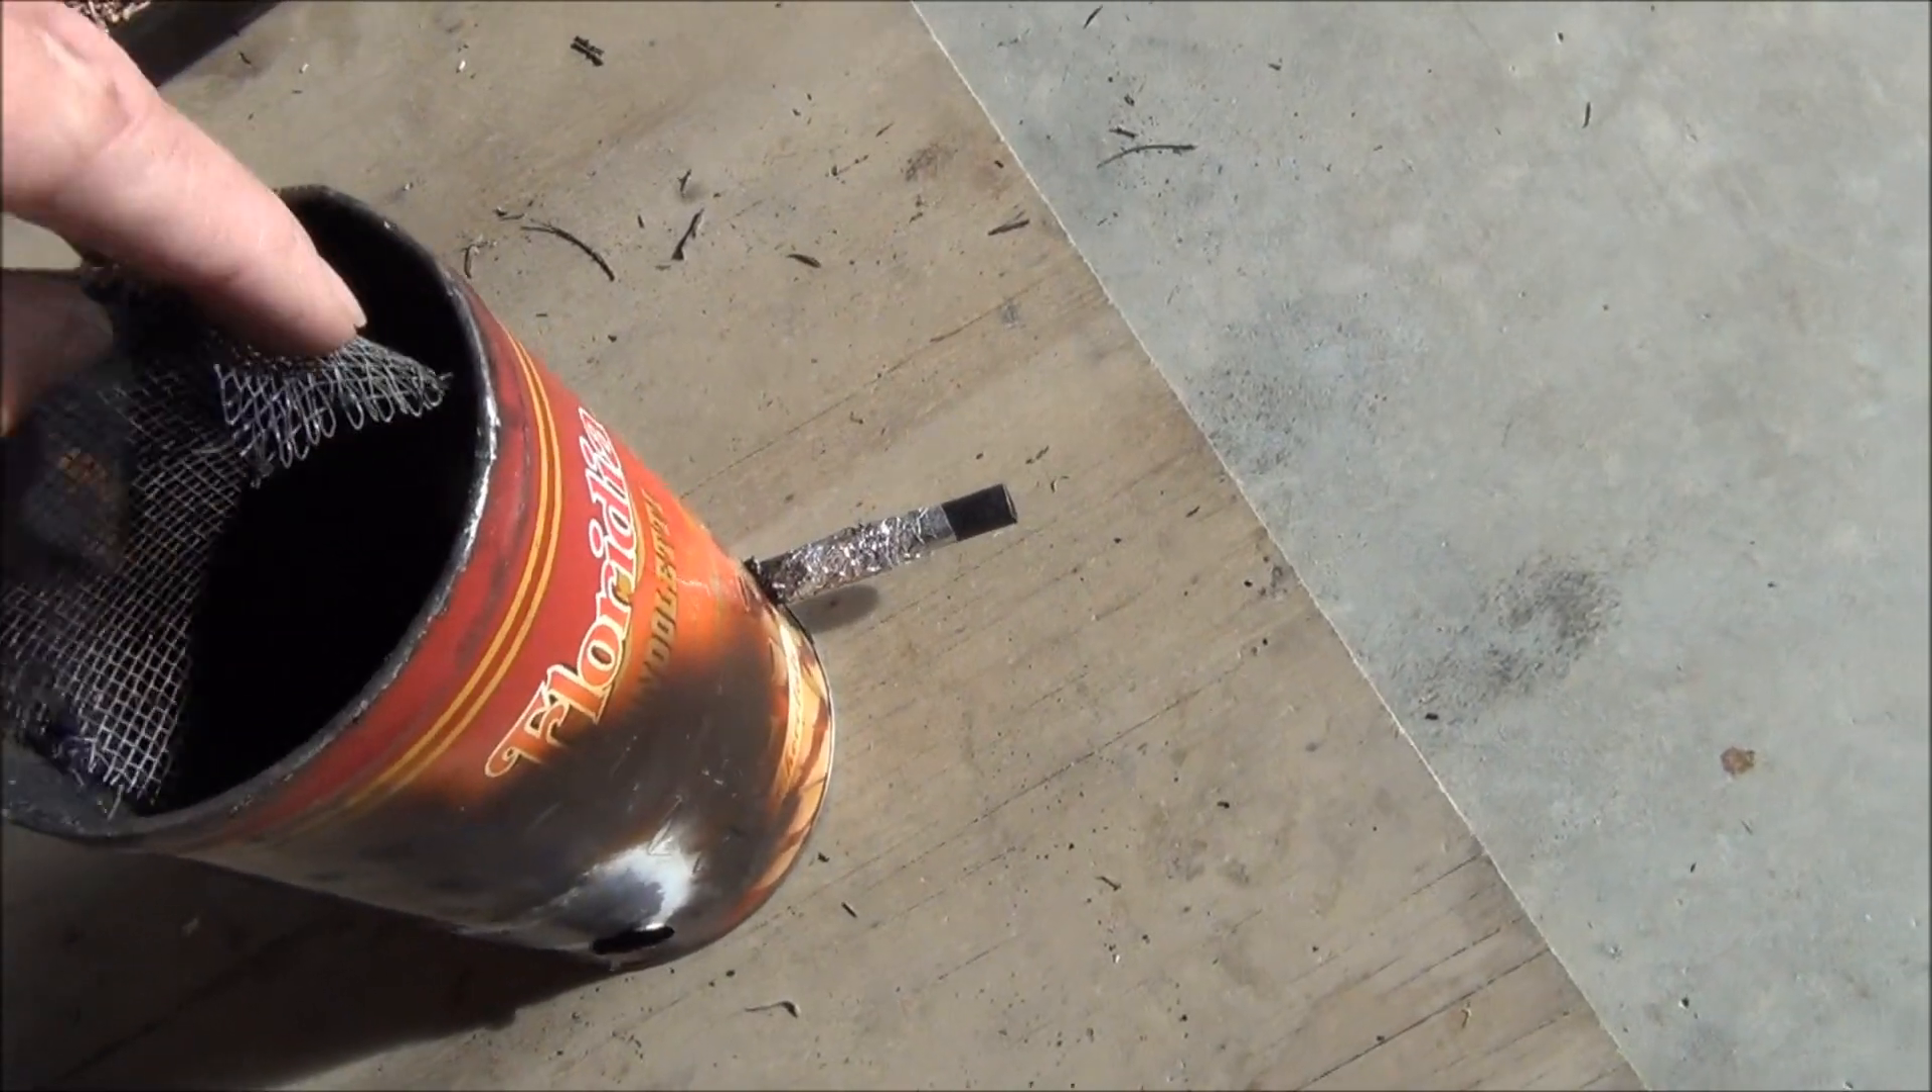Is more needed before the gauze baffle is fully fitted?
Yes.